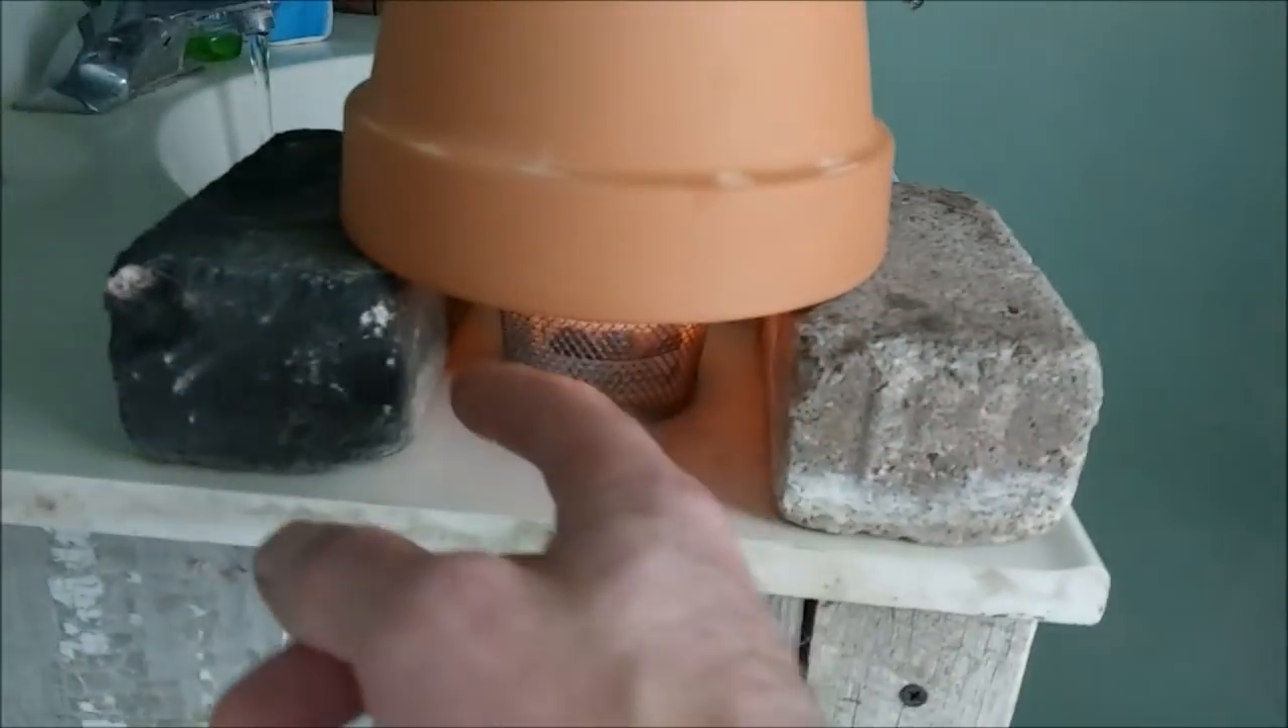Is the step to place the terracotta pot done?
Yes.